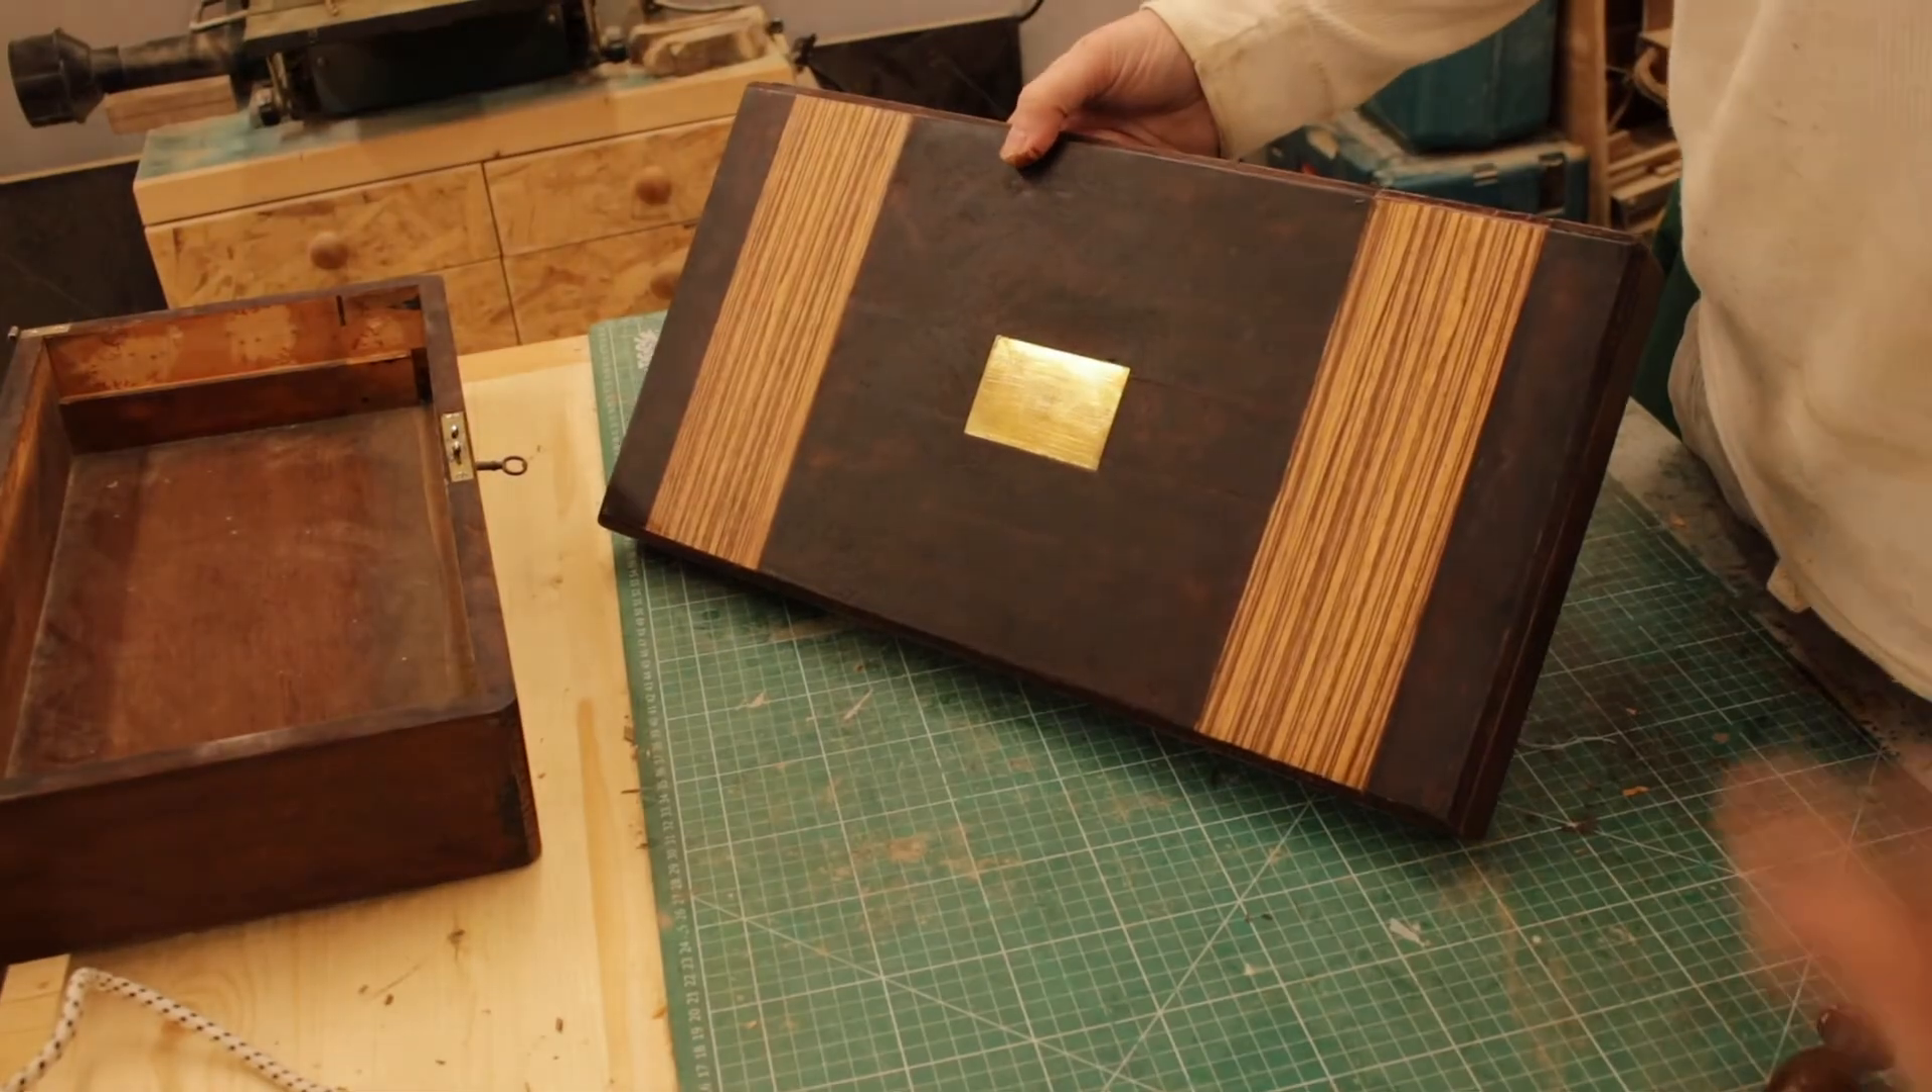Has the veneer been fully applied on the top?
Yes.